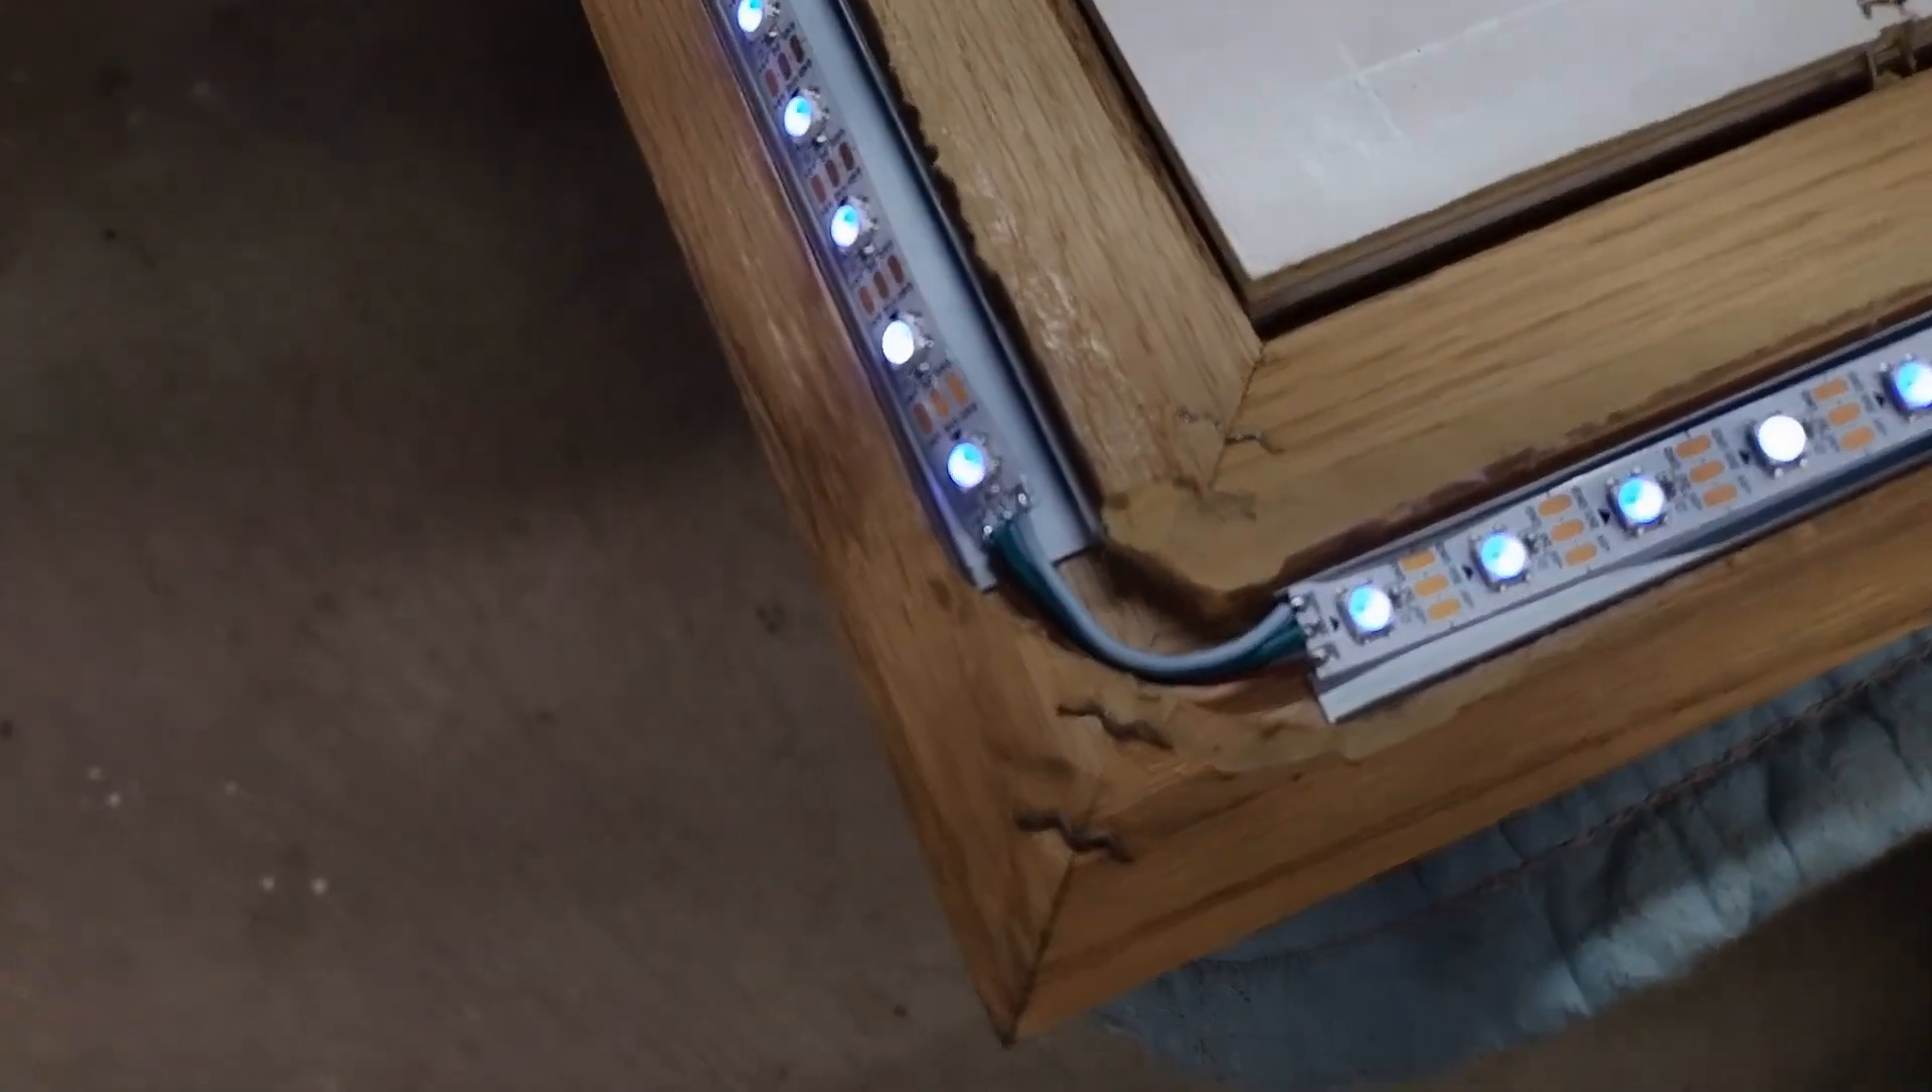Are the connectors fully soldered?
Yes.